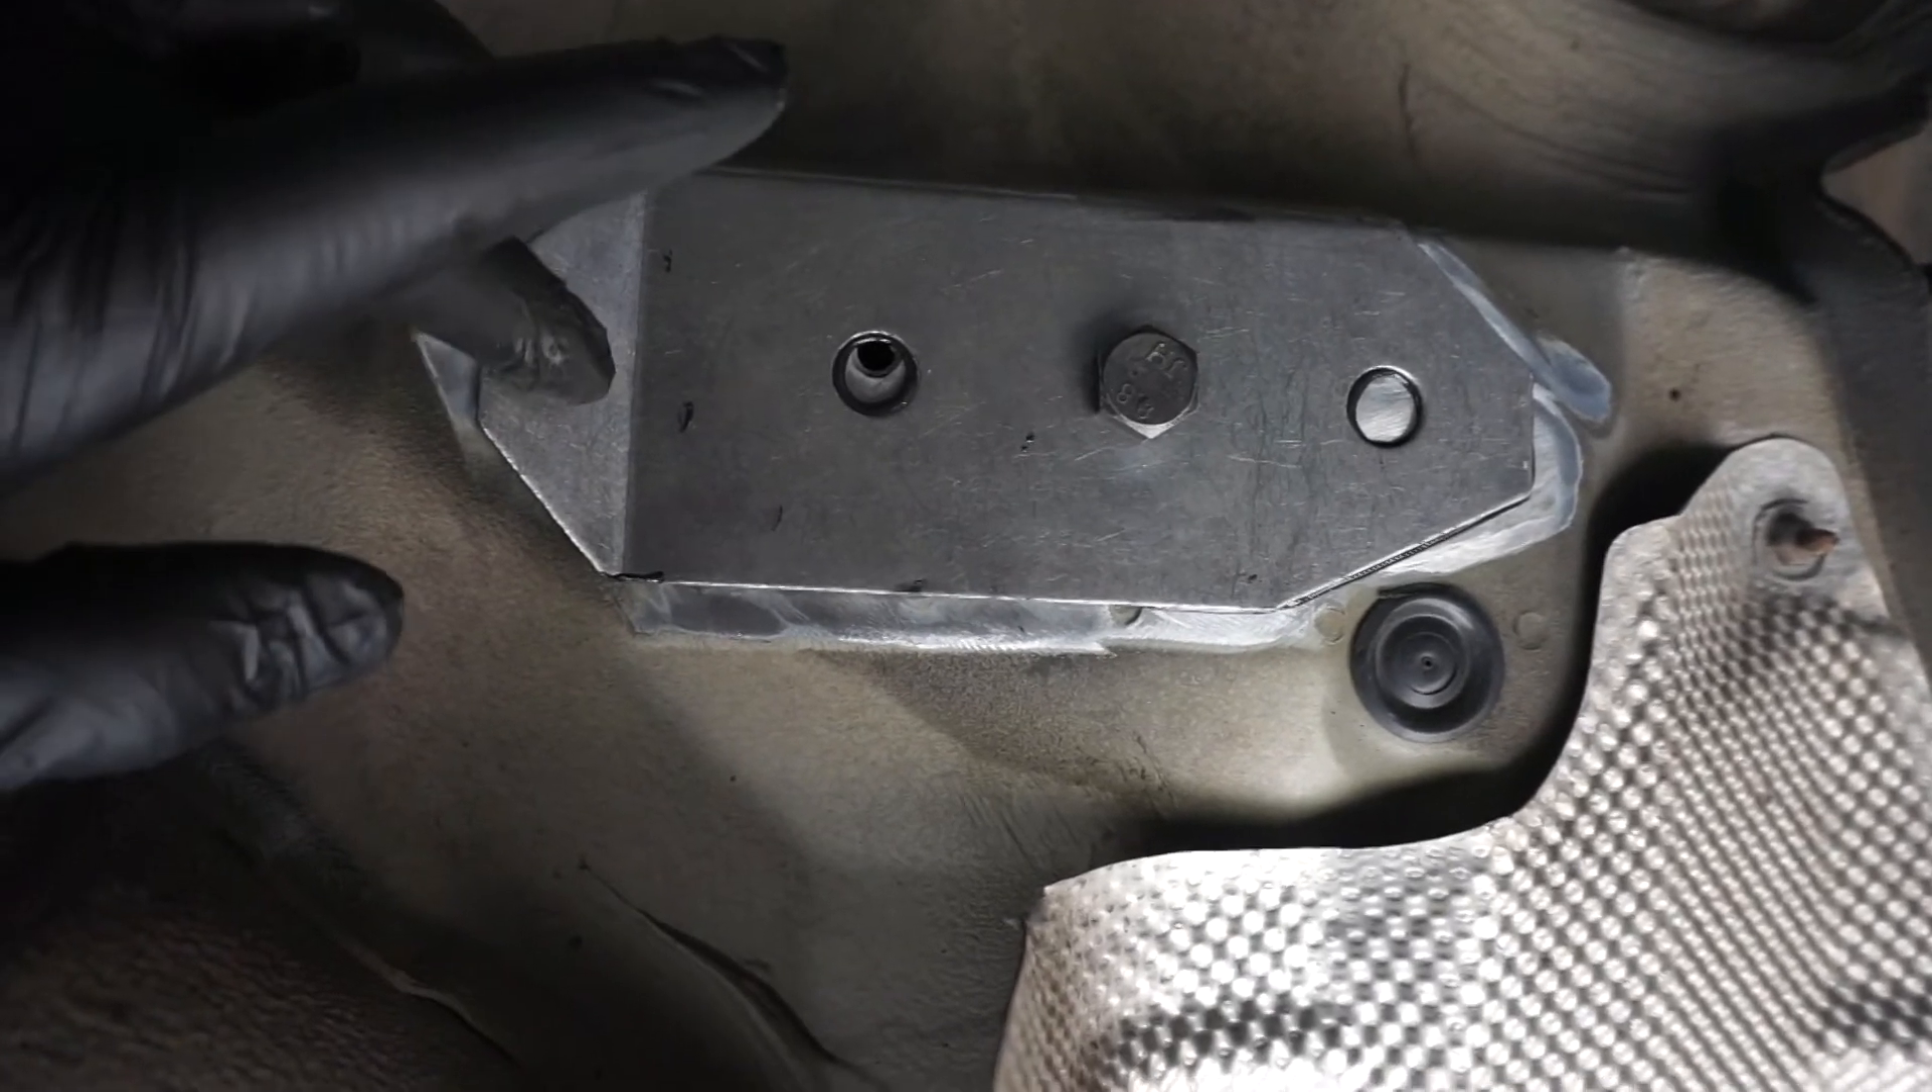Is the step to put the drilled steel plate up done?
Yes.